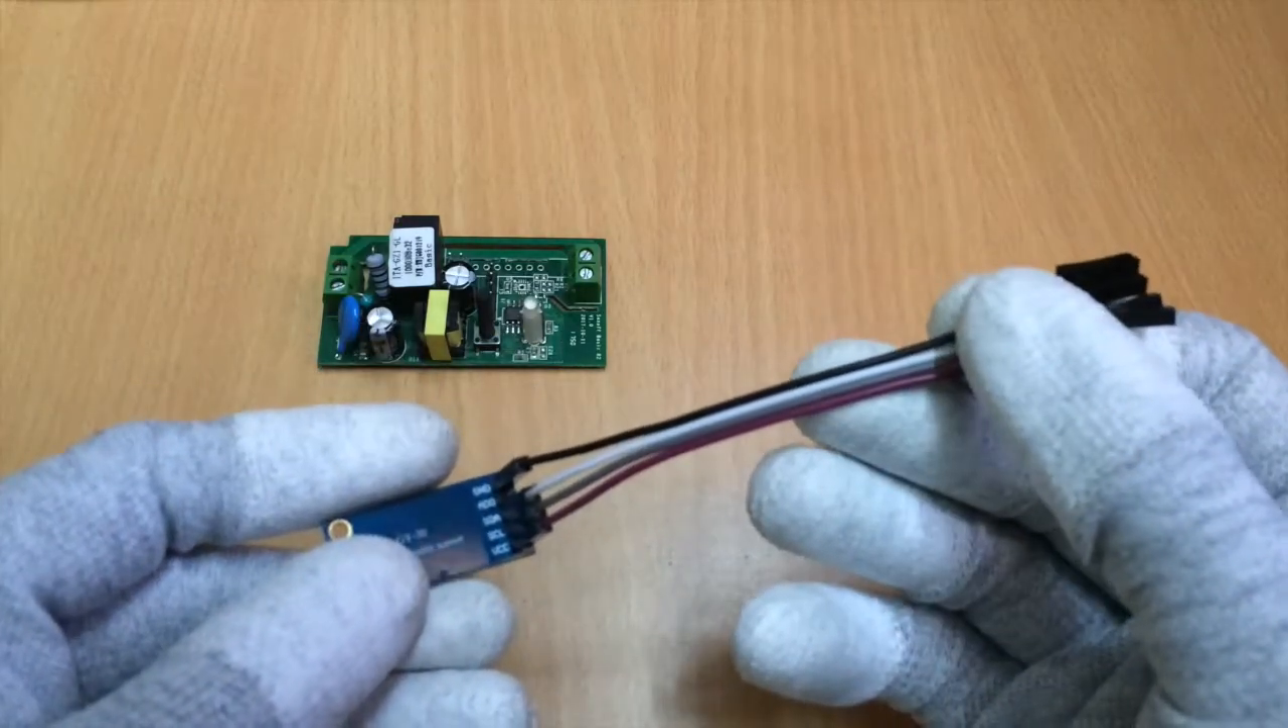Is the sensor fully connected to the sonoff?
No.